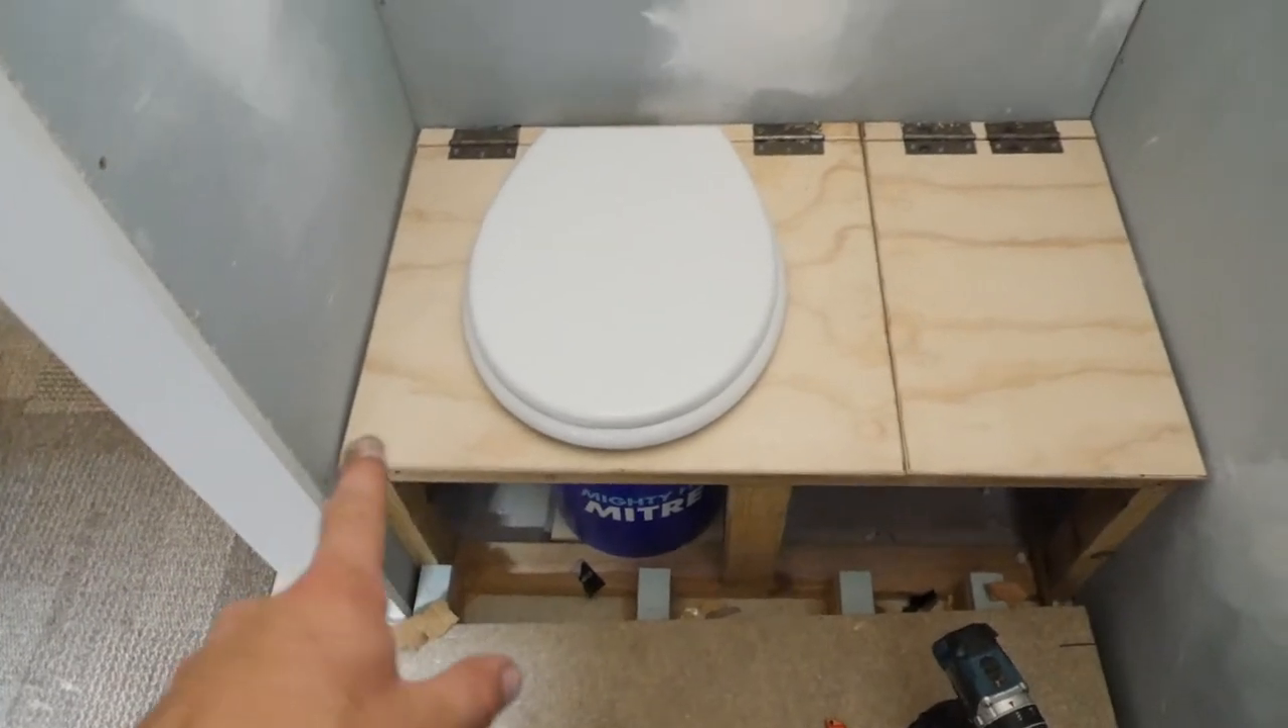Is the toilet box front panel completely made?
No.